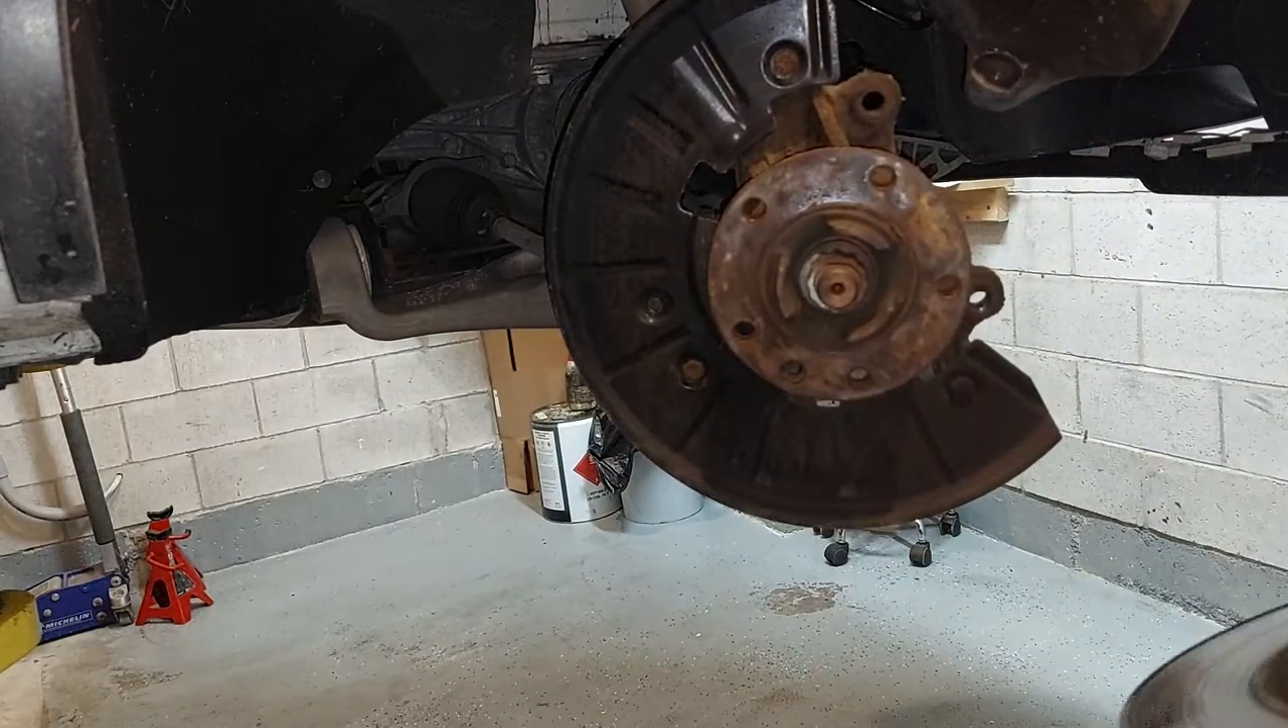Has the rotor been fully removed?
Yes.